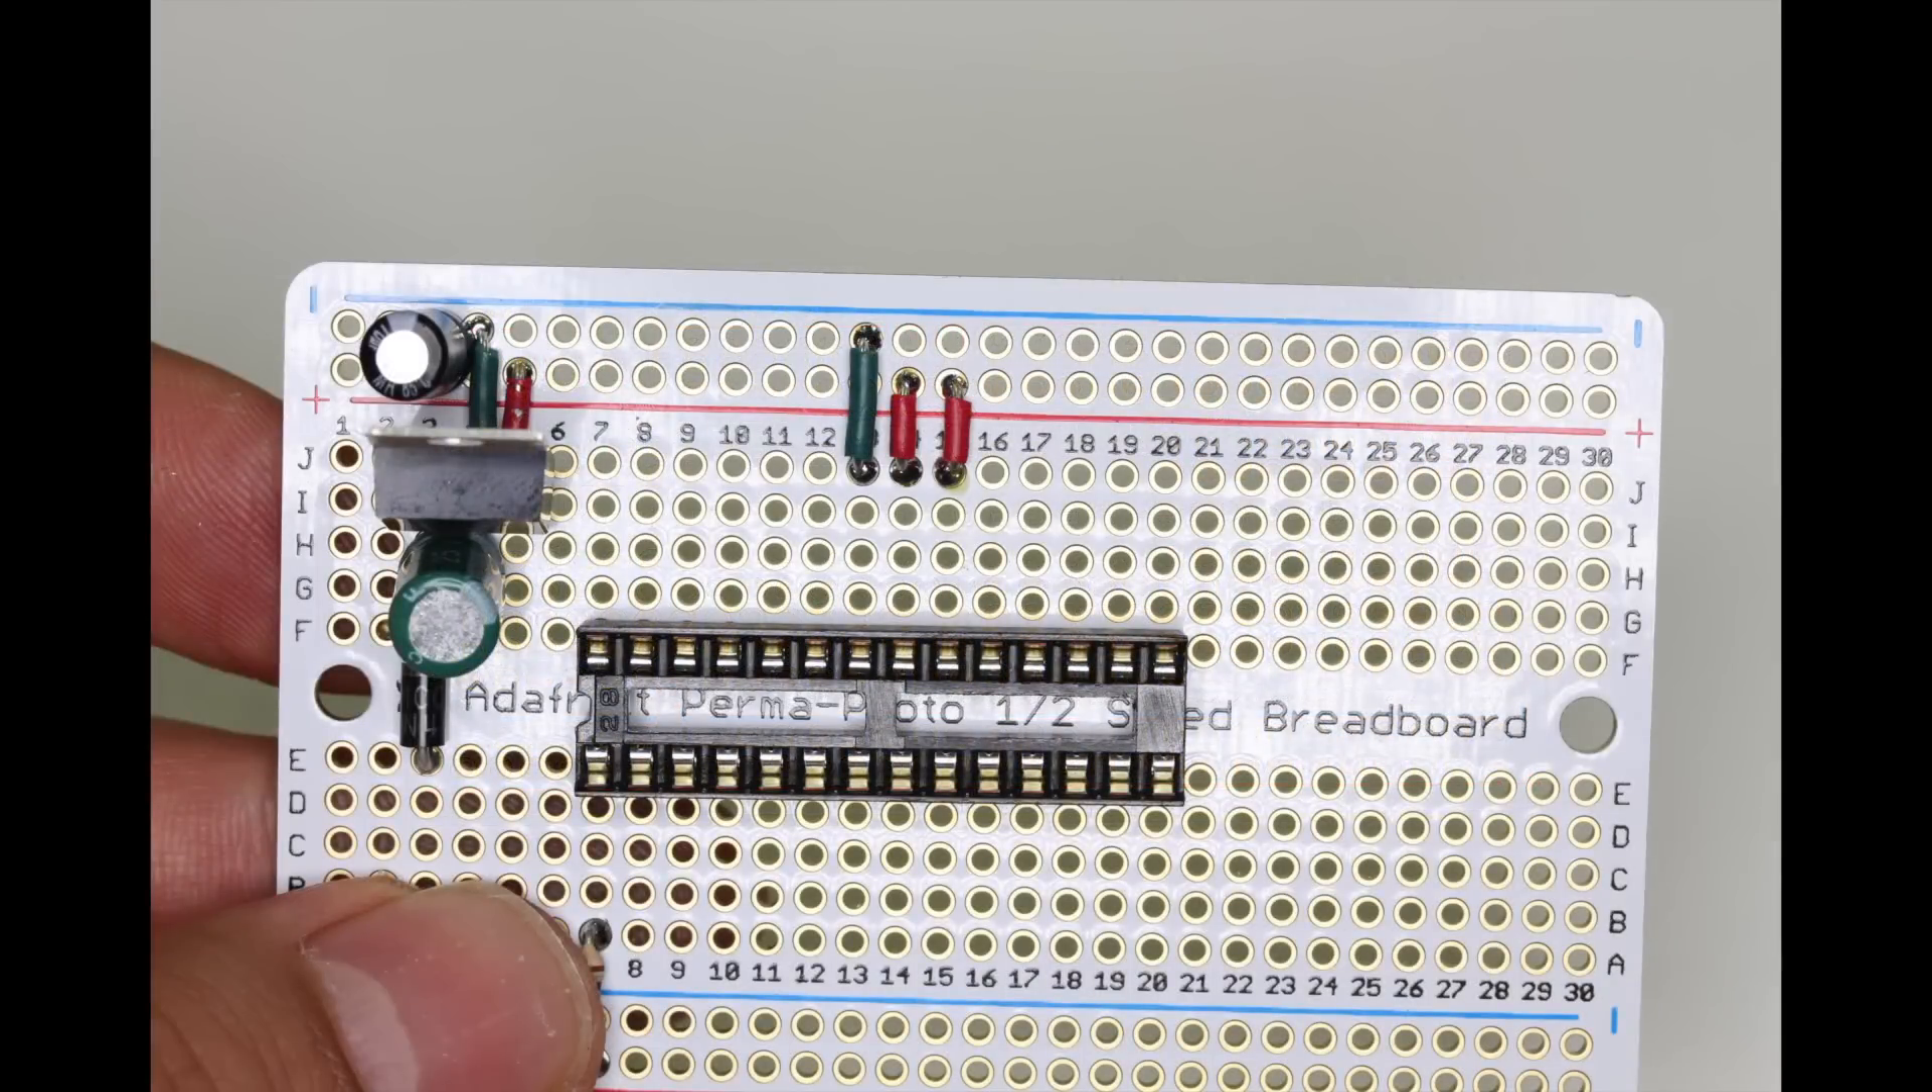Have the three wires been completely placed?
Yes.